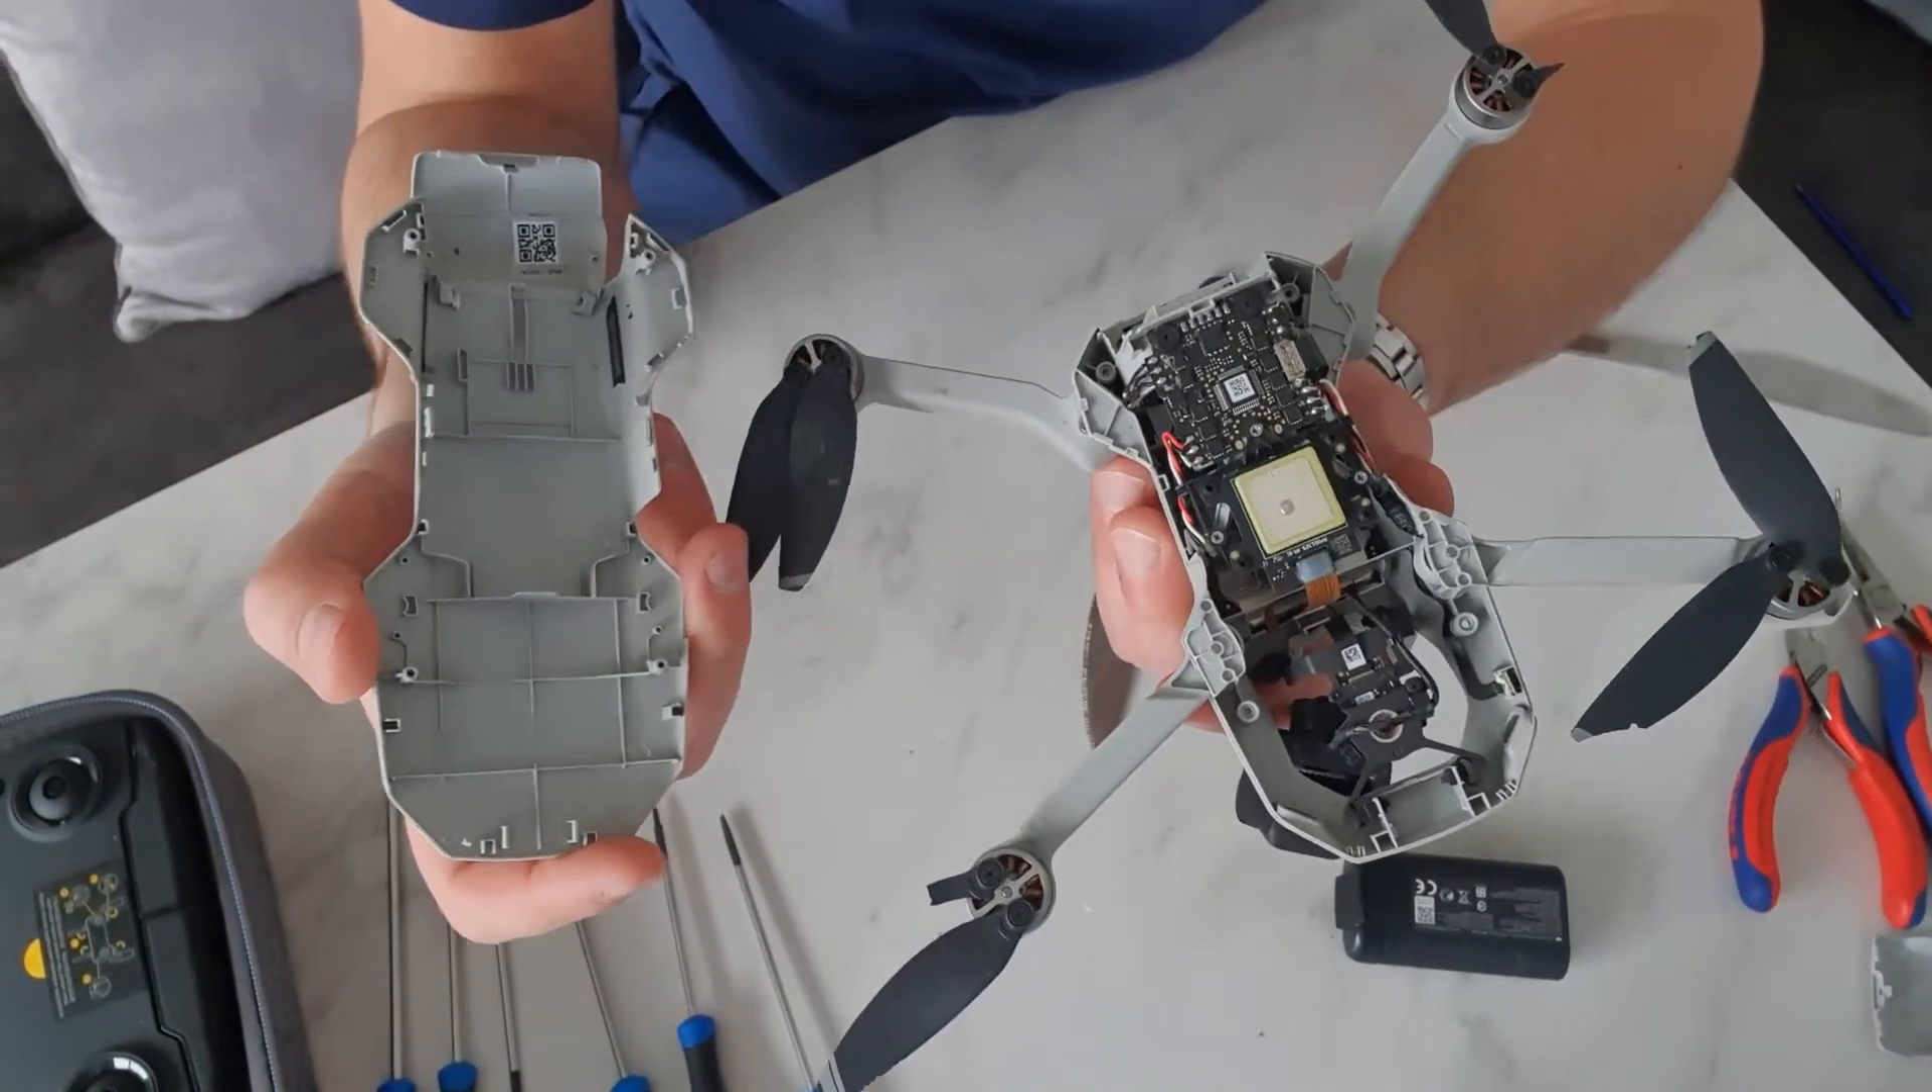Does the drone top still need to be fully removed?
No.